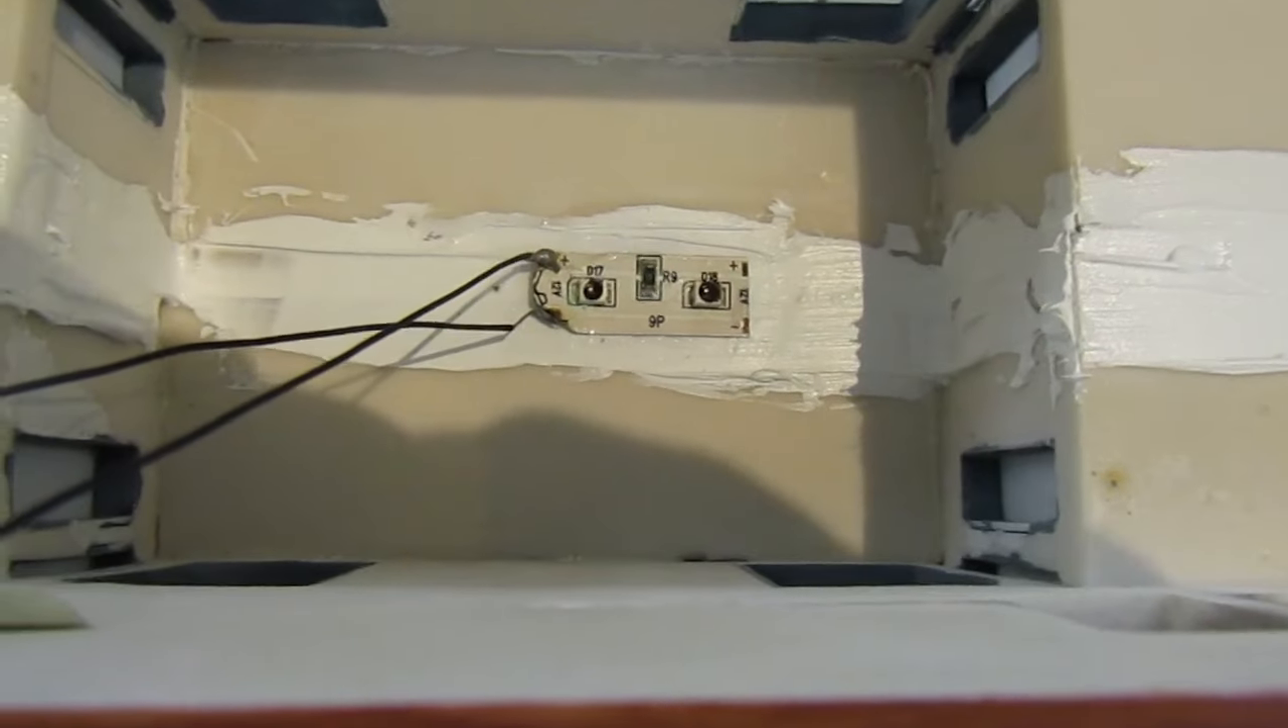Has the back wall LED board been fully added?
Yes.